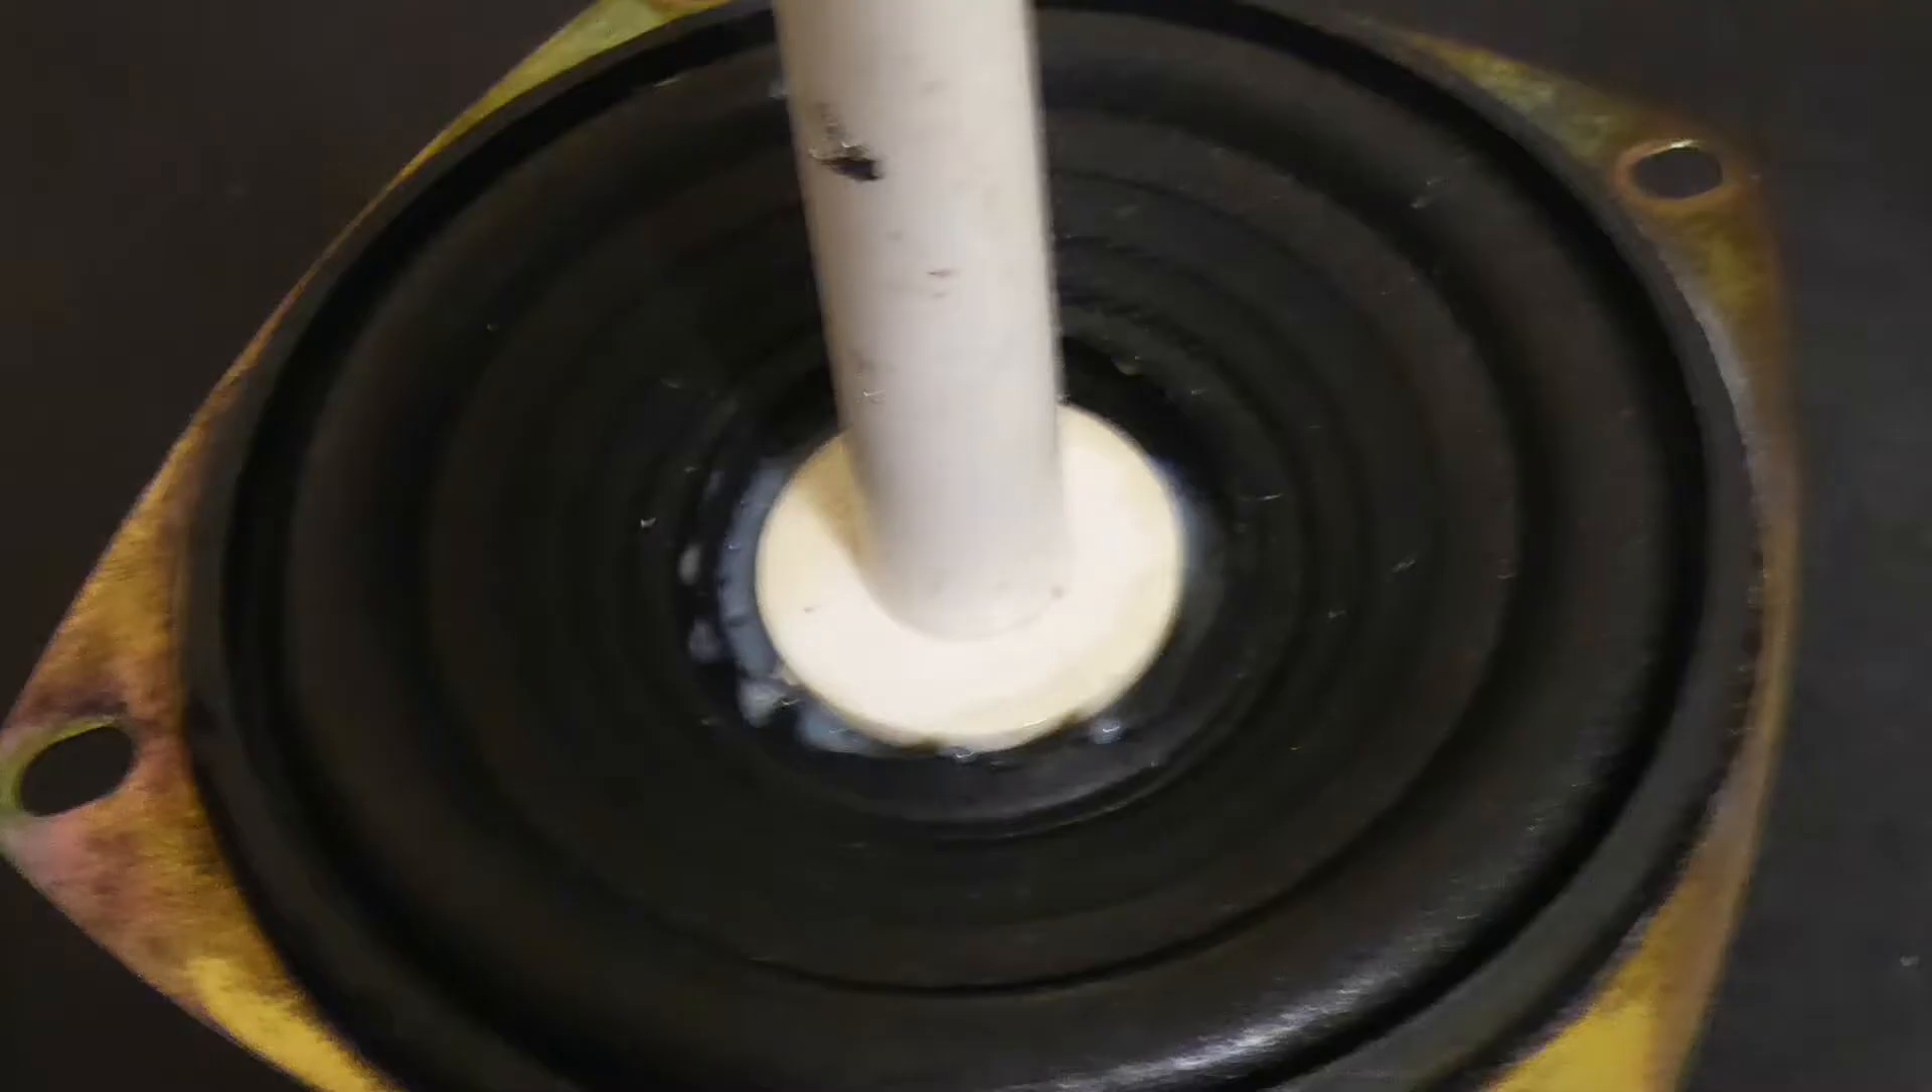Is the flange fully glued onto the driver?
Yes.